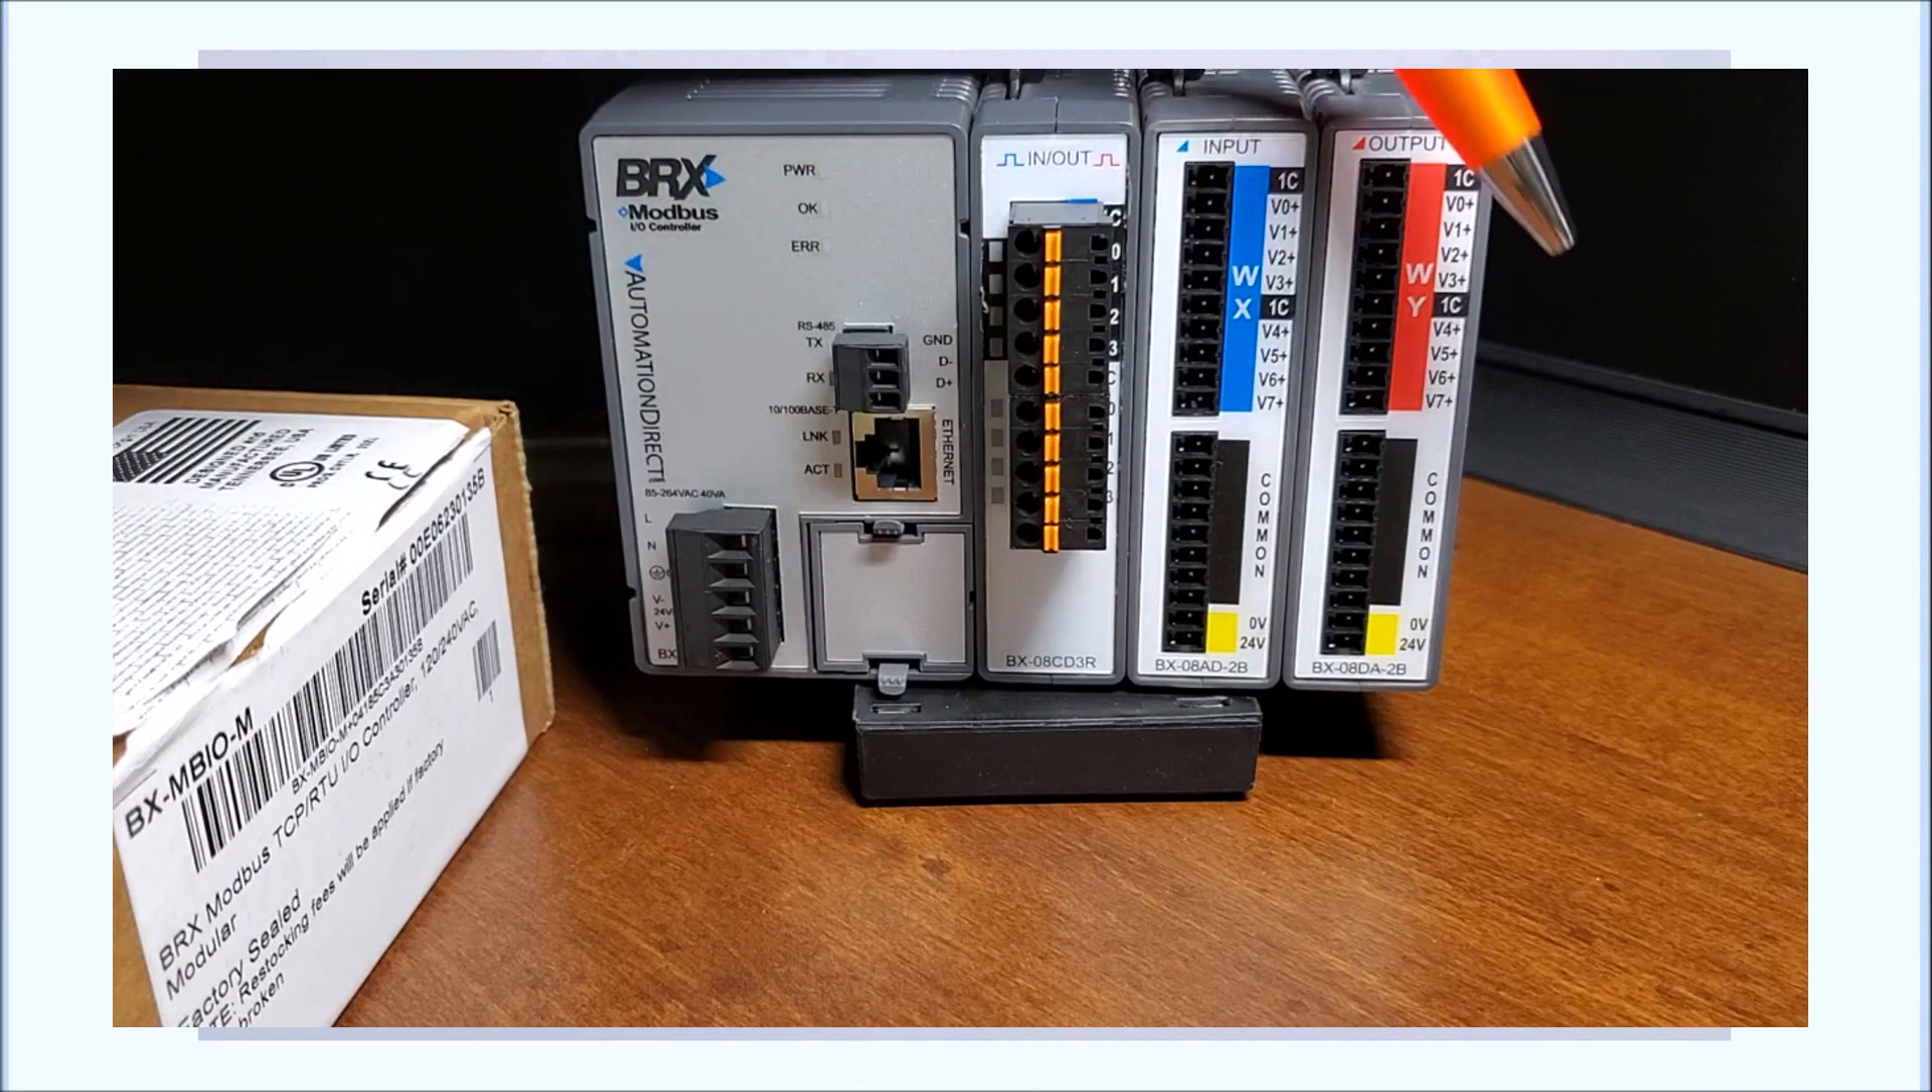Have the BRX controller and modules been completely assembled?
Yes.